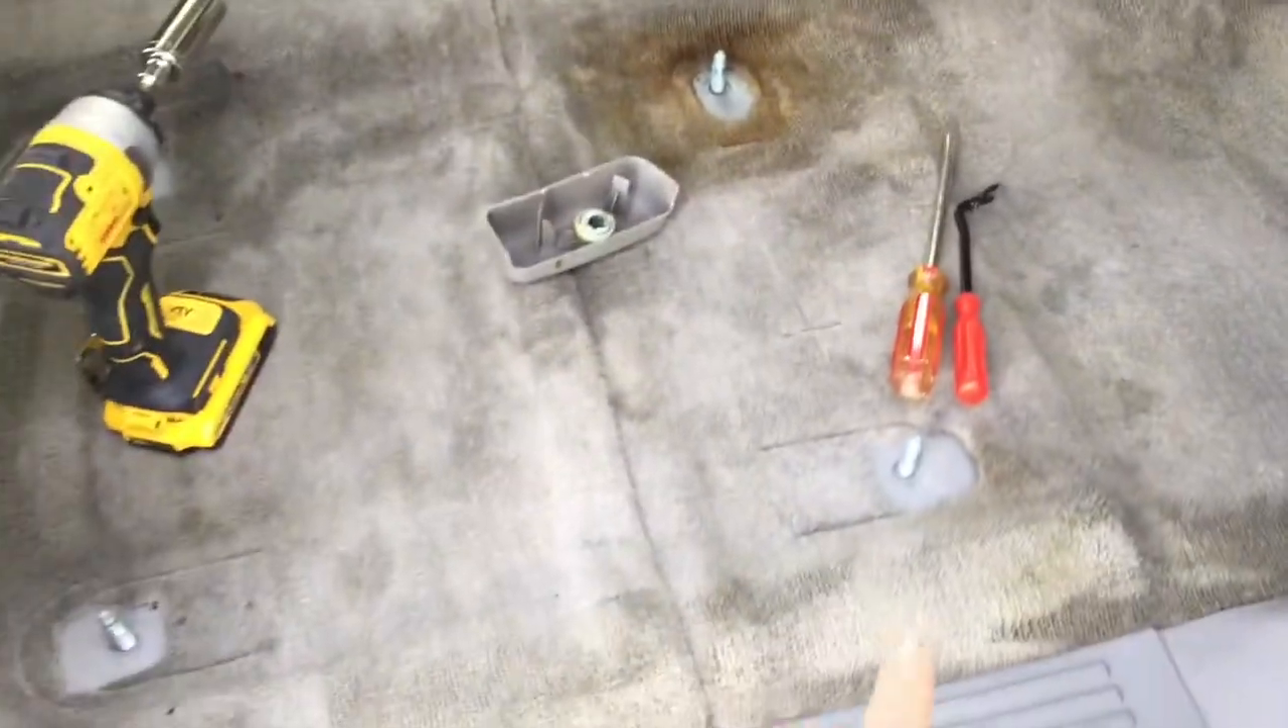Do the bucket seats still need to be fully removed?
No.